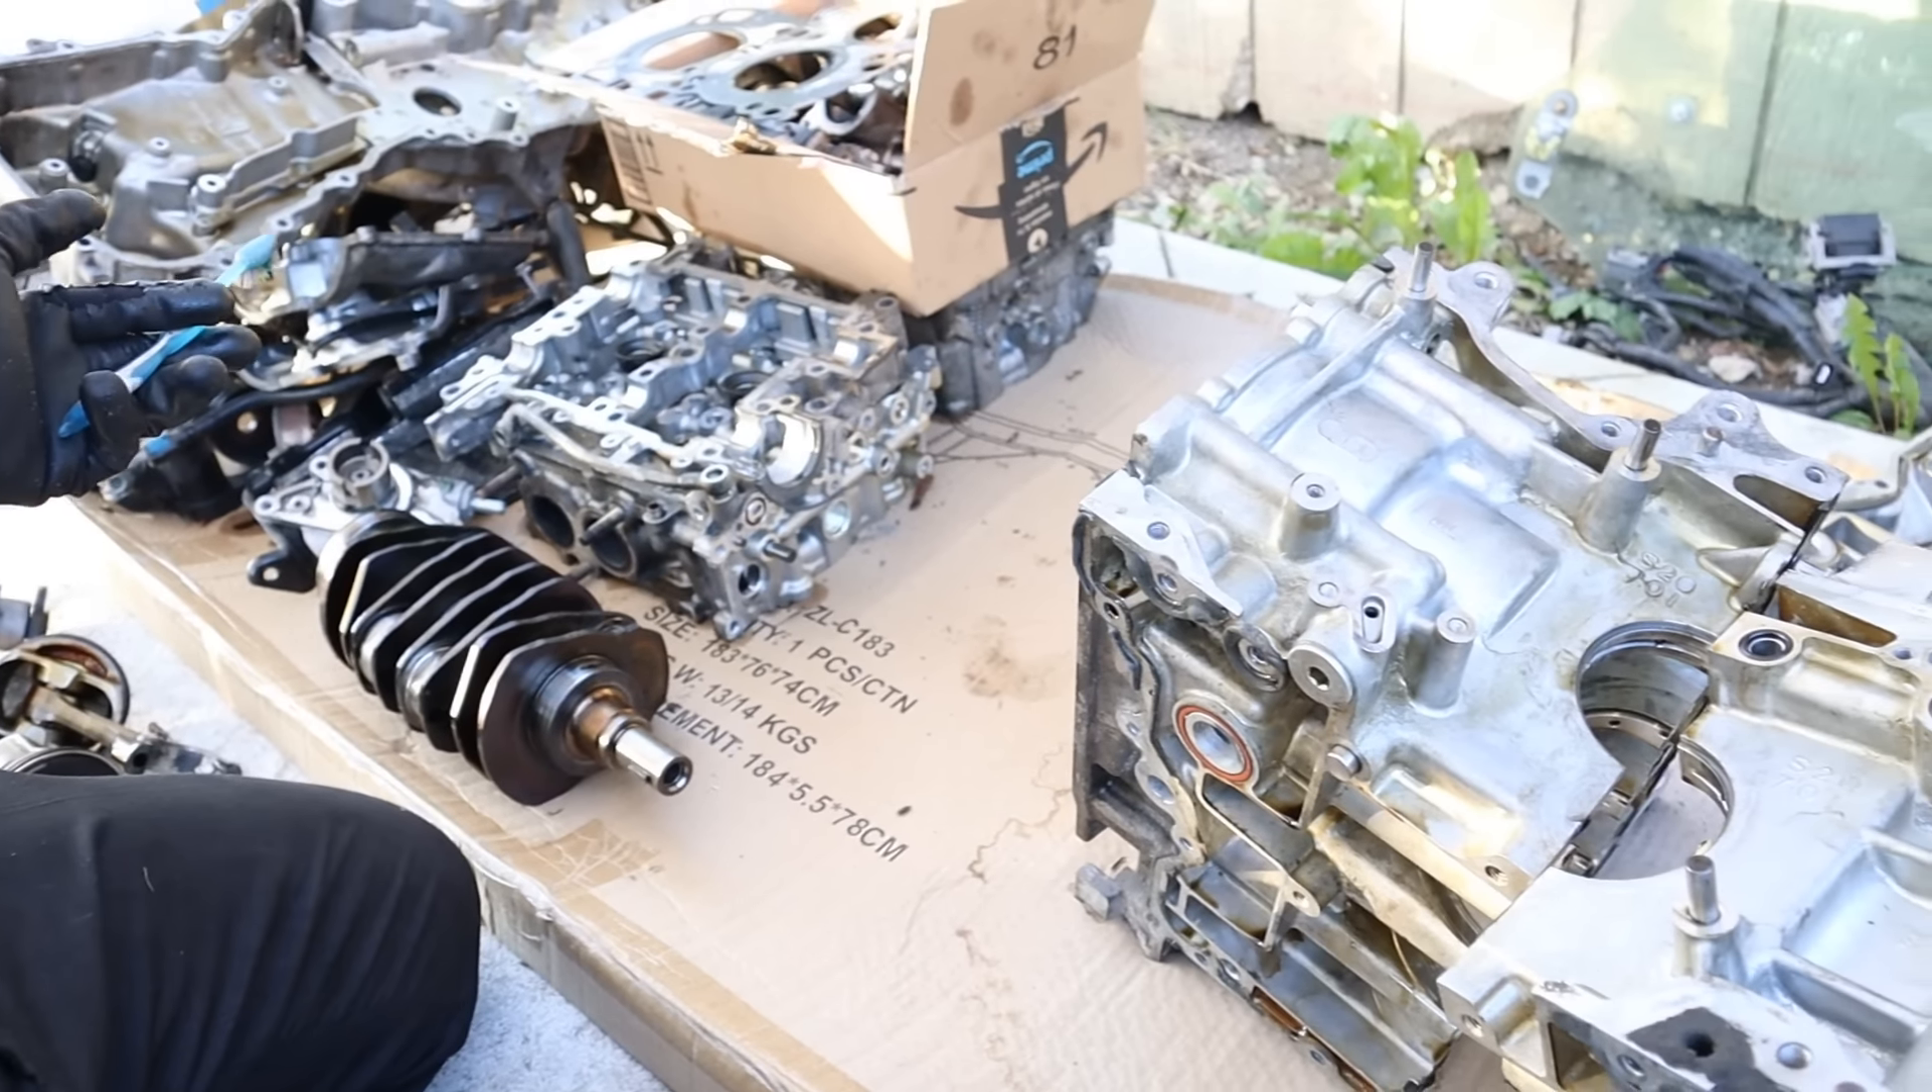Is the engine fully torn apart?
Yes.